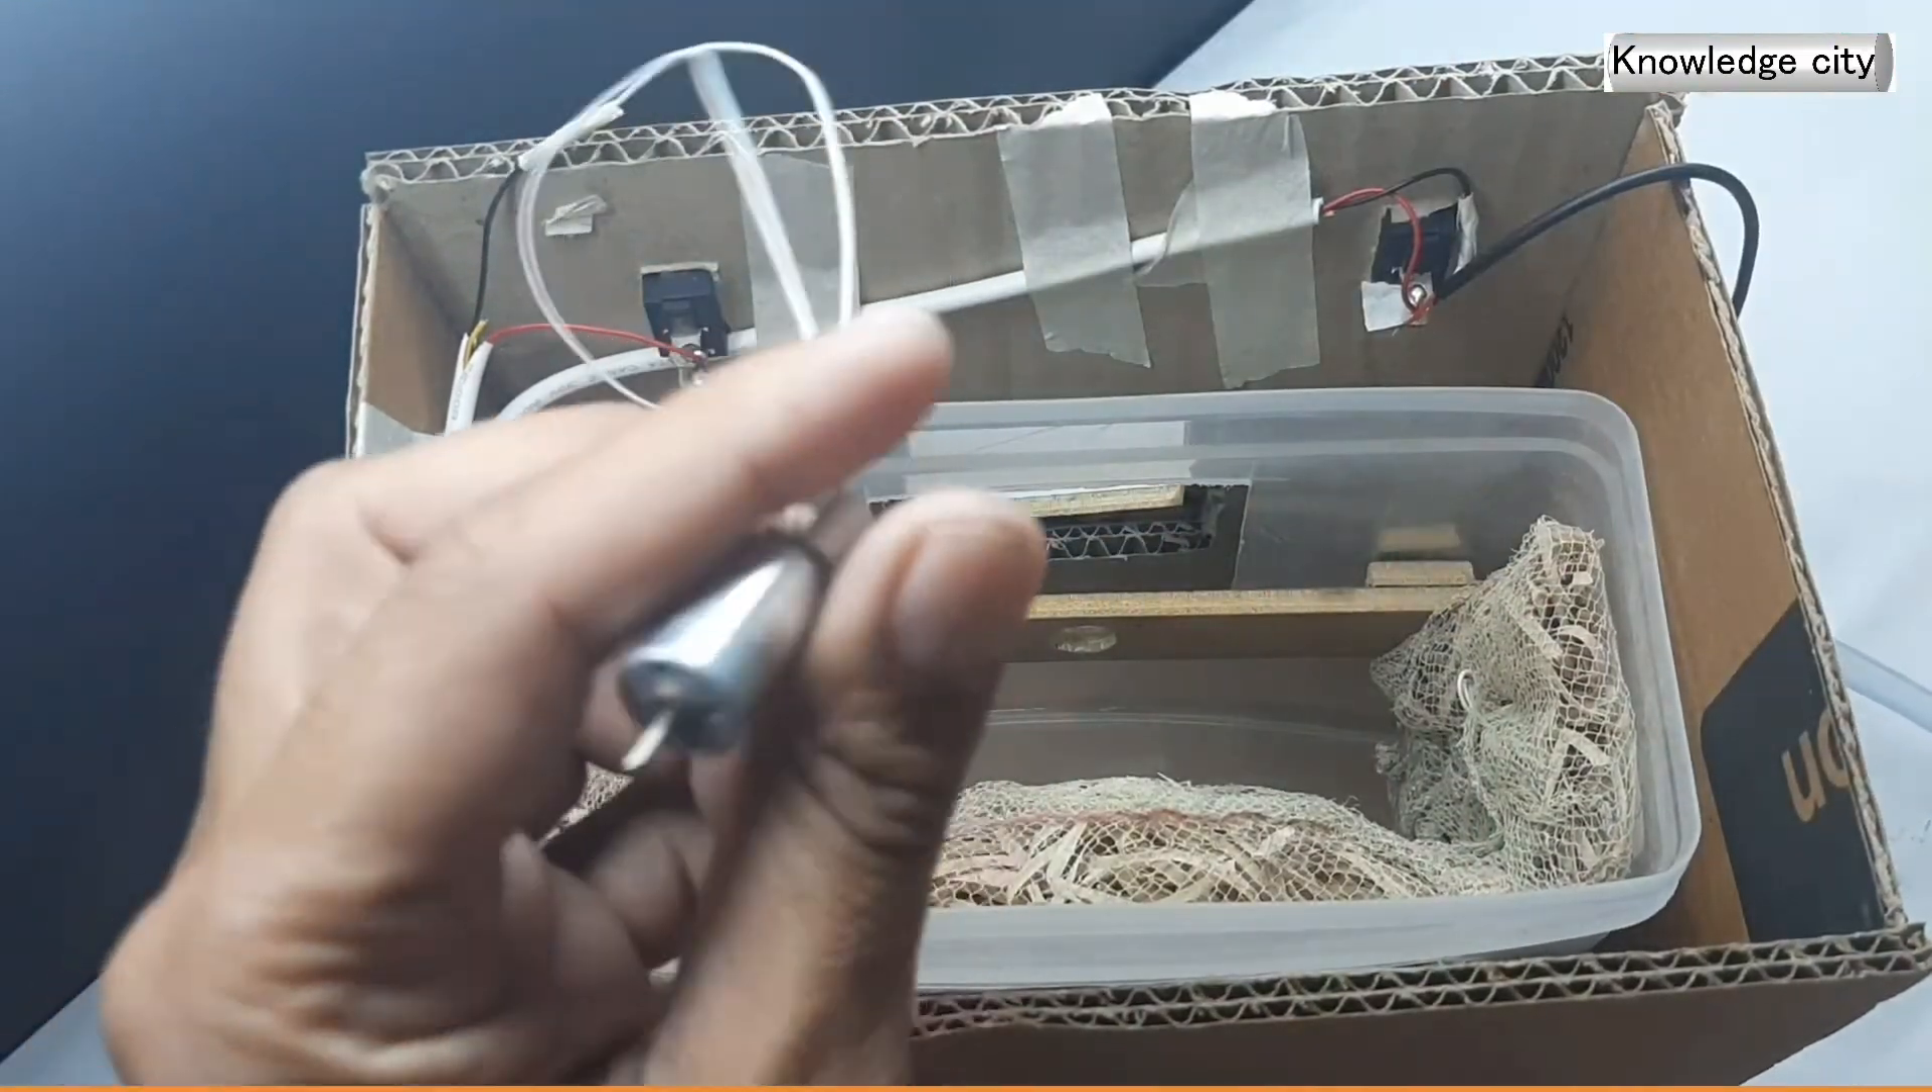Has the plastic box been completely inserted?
Yes.